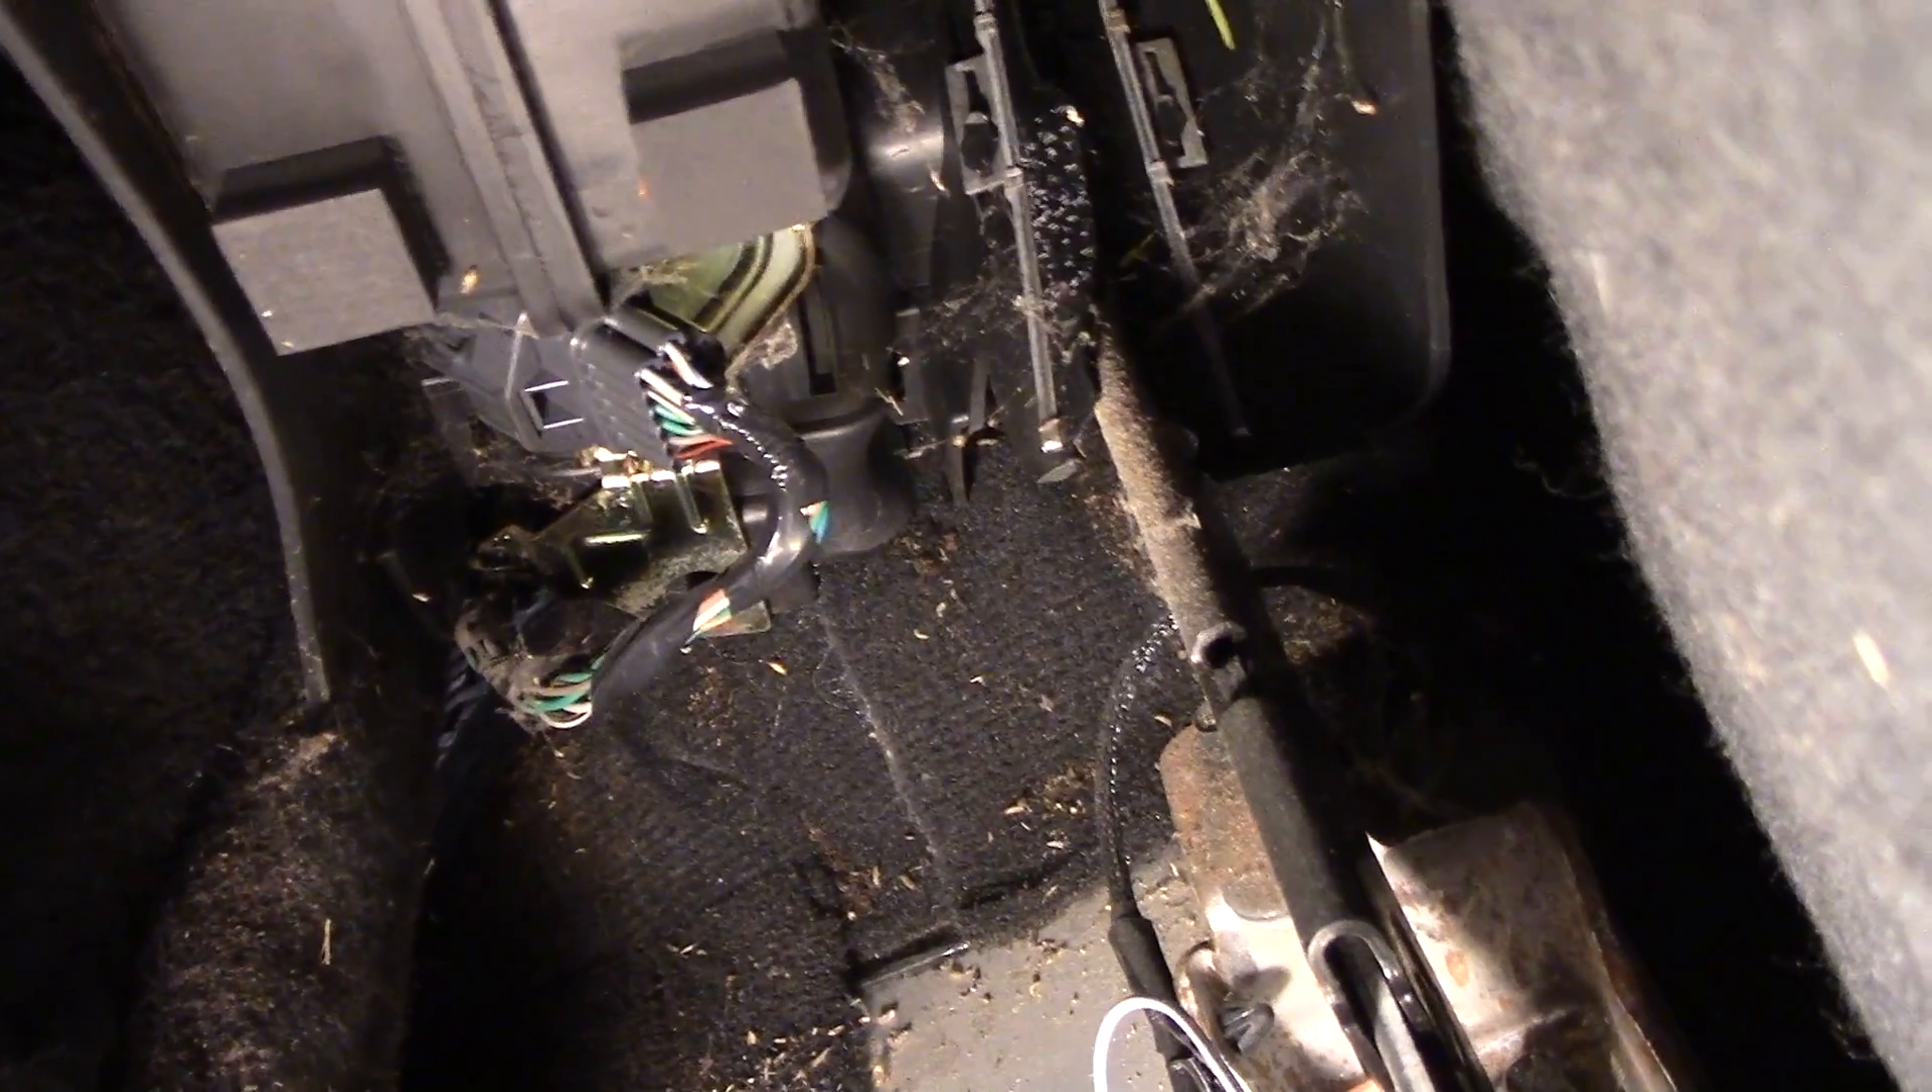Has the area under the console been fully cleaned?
No.